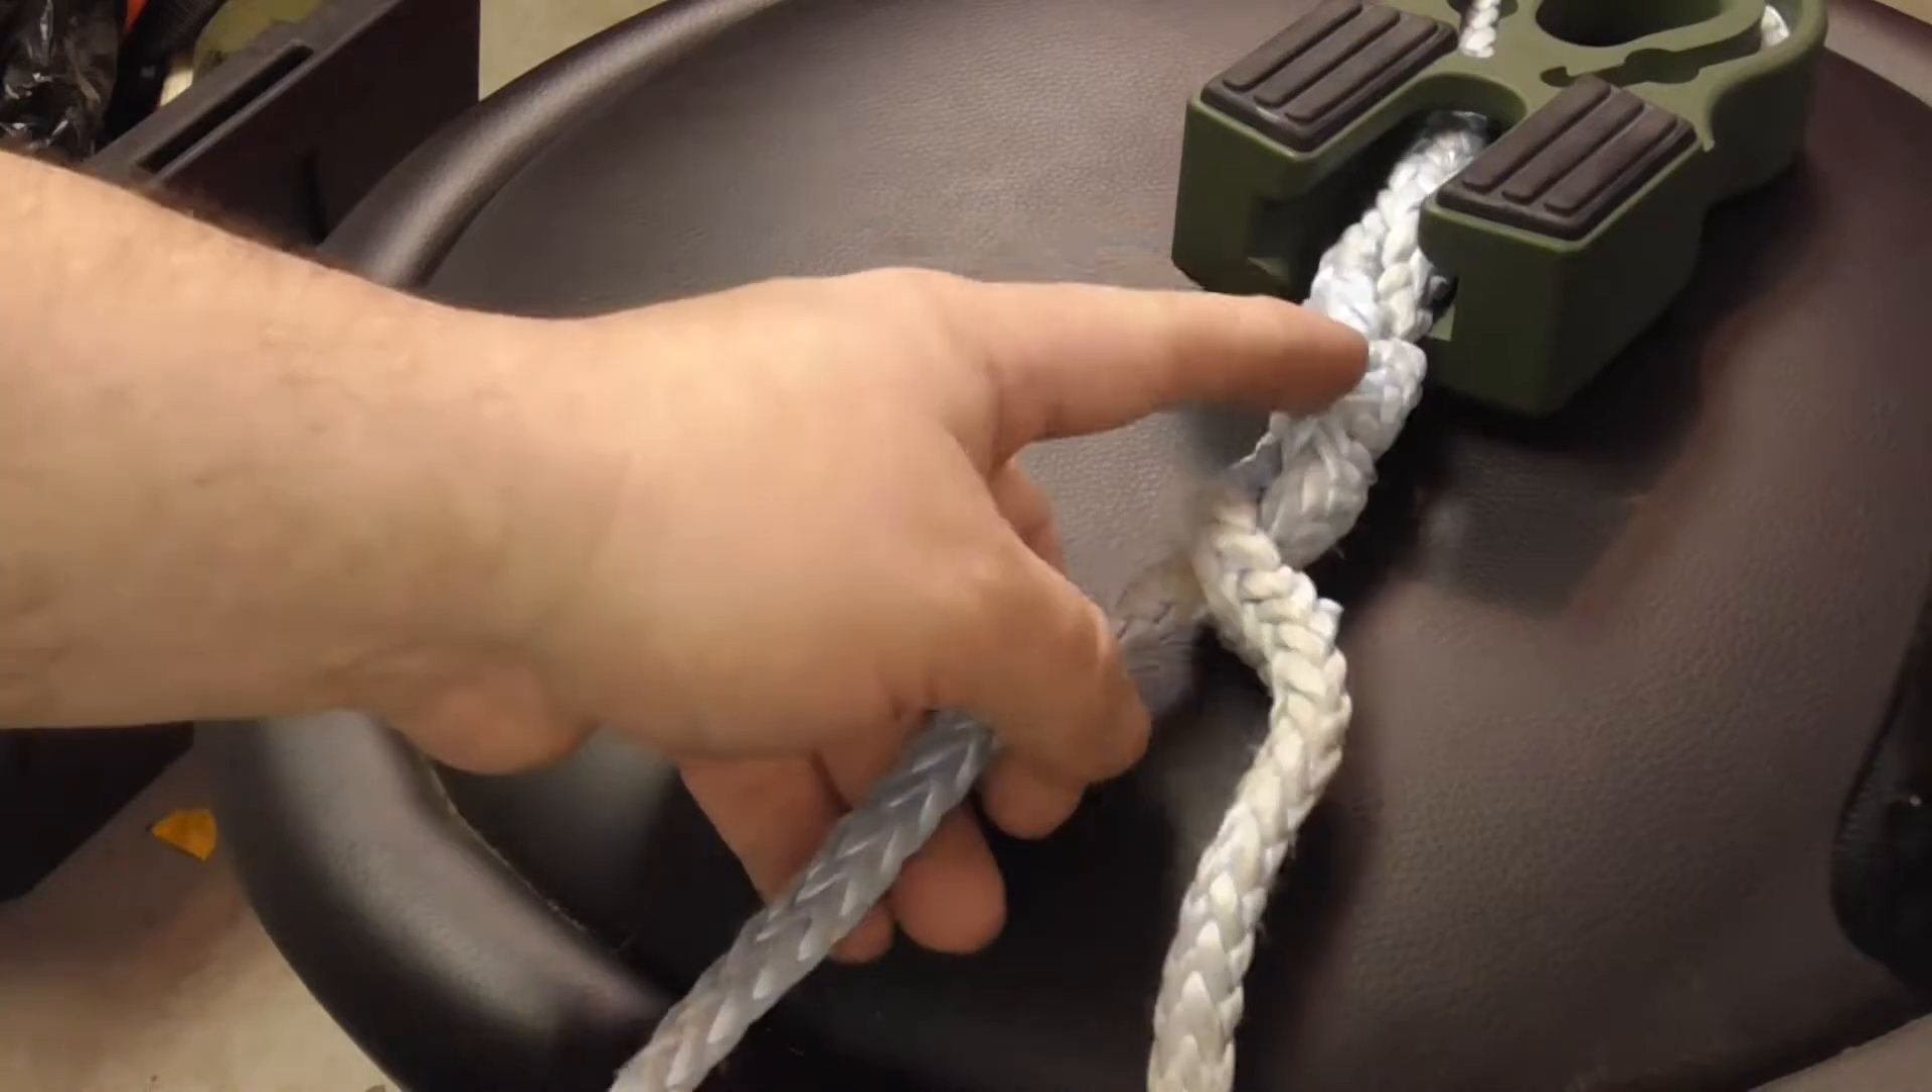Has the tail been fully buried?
No.